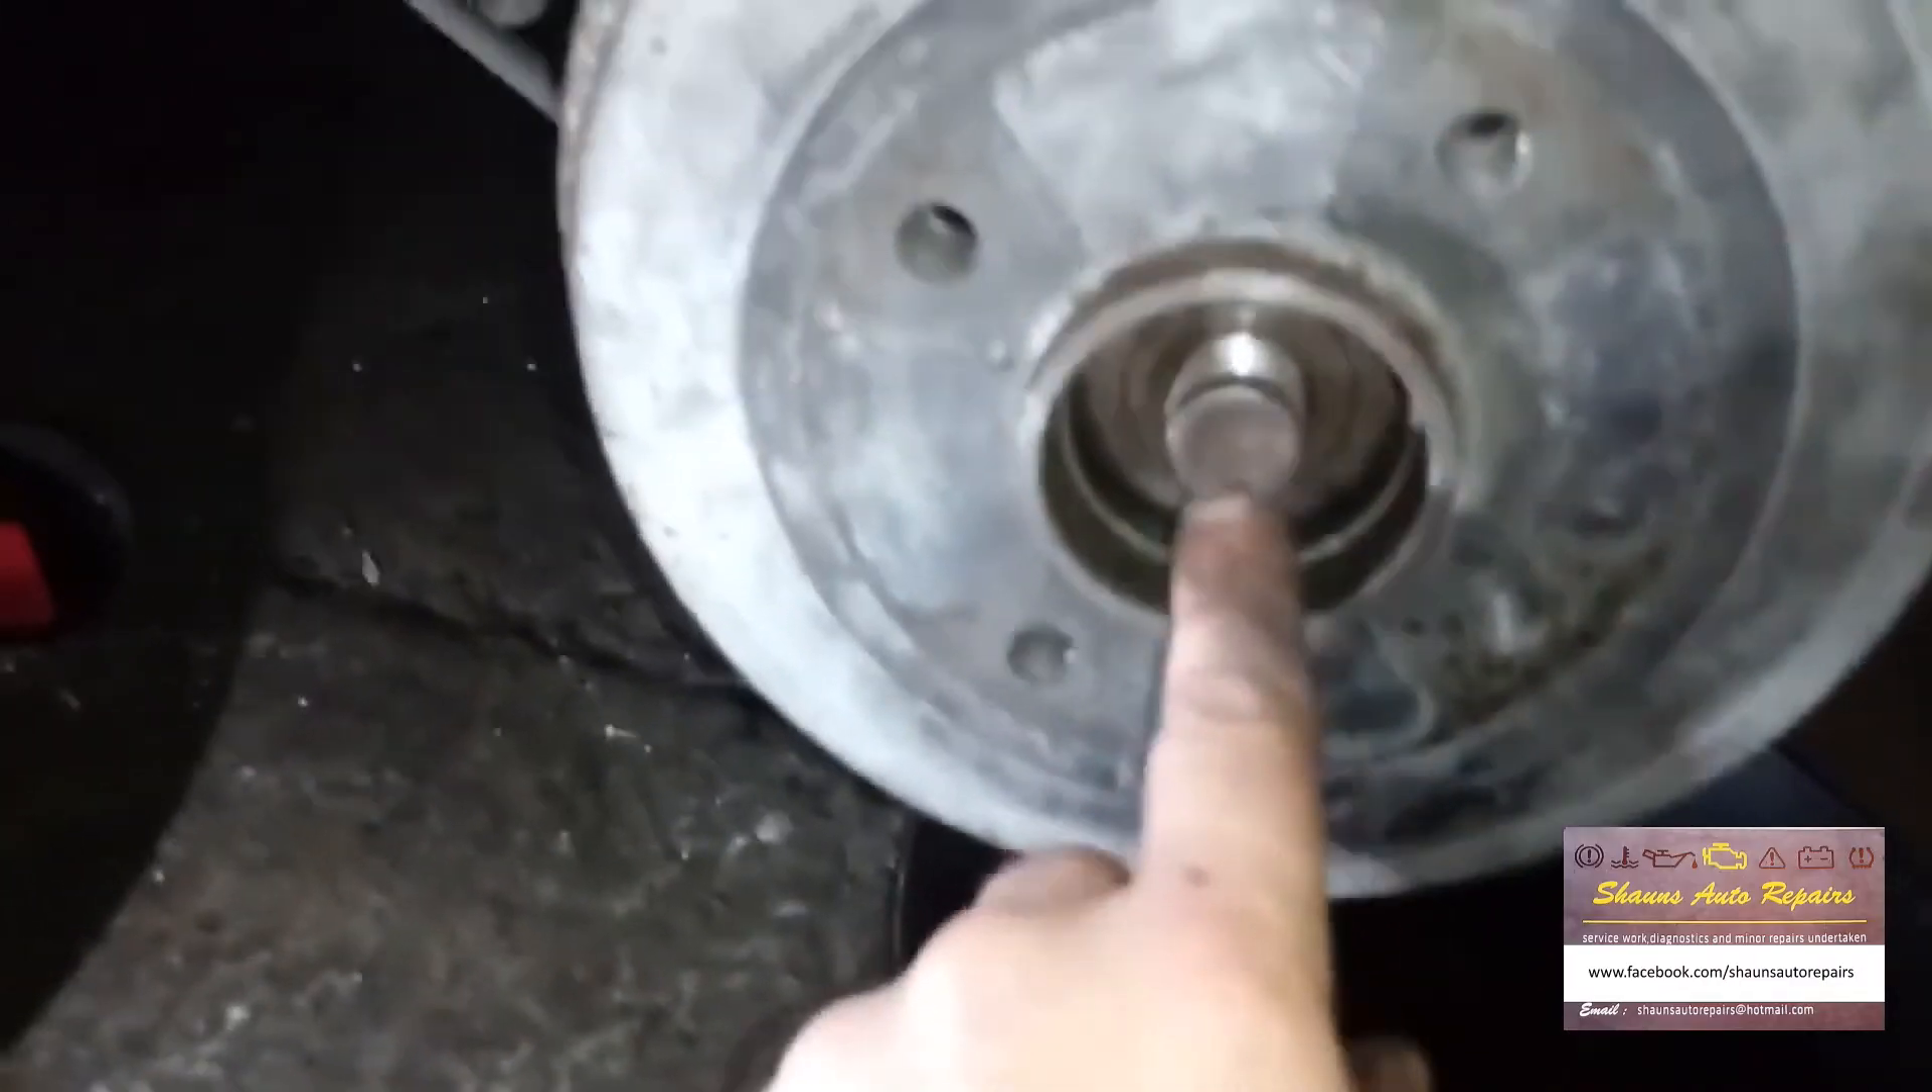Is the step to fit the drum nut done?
No.